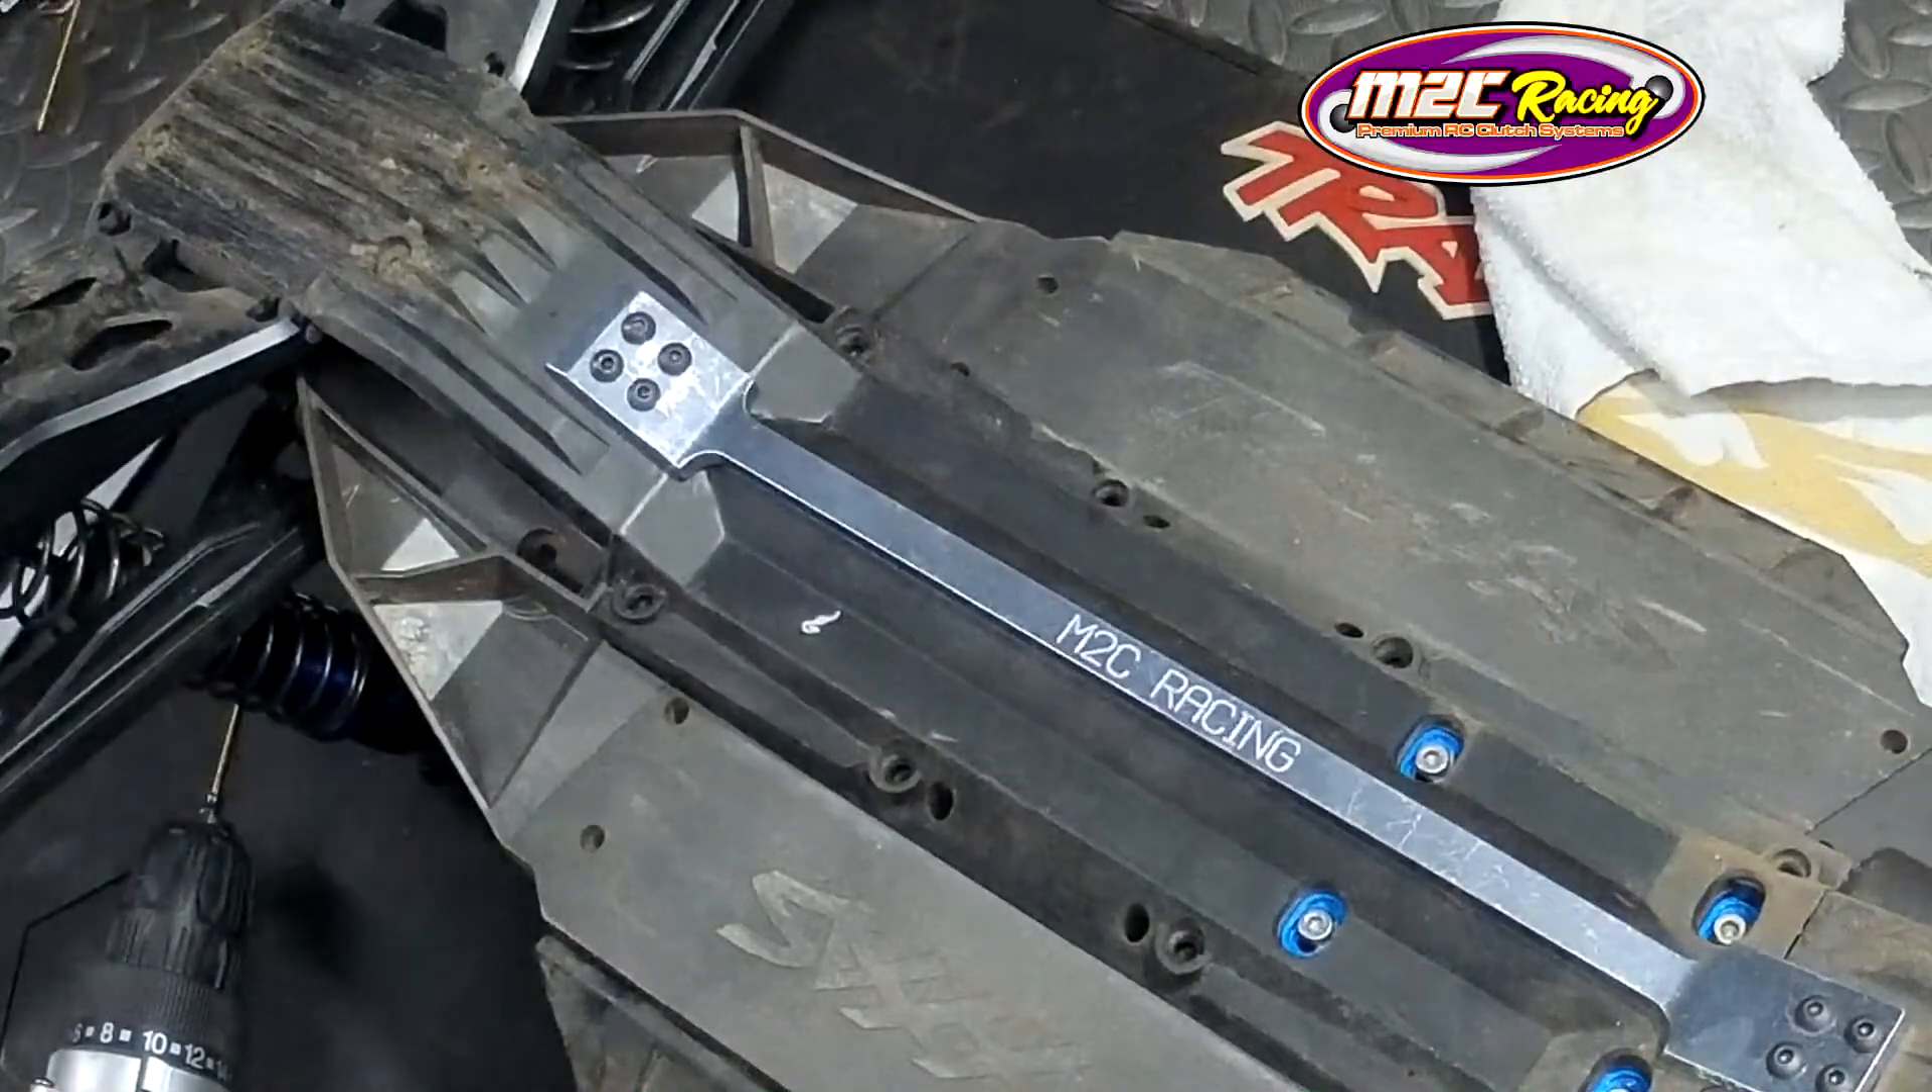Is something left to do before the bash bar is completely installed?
No.